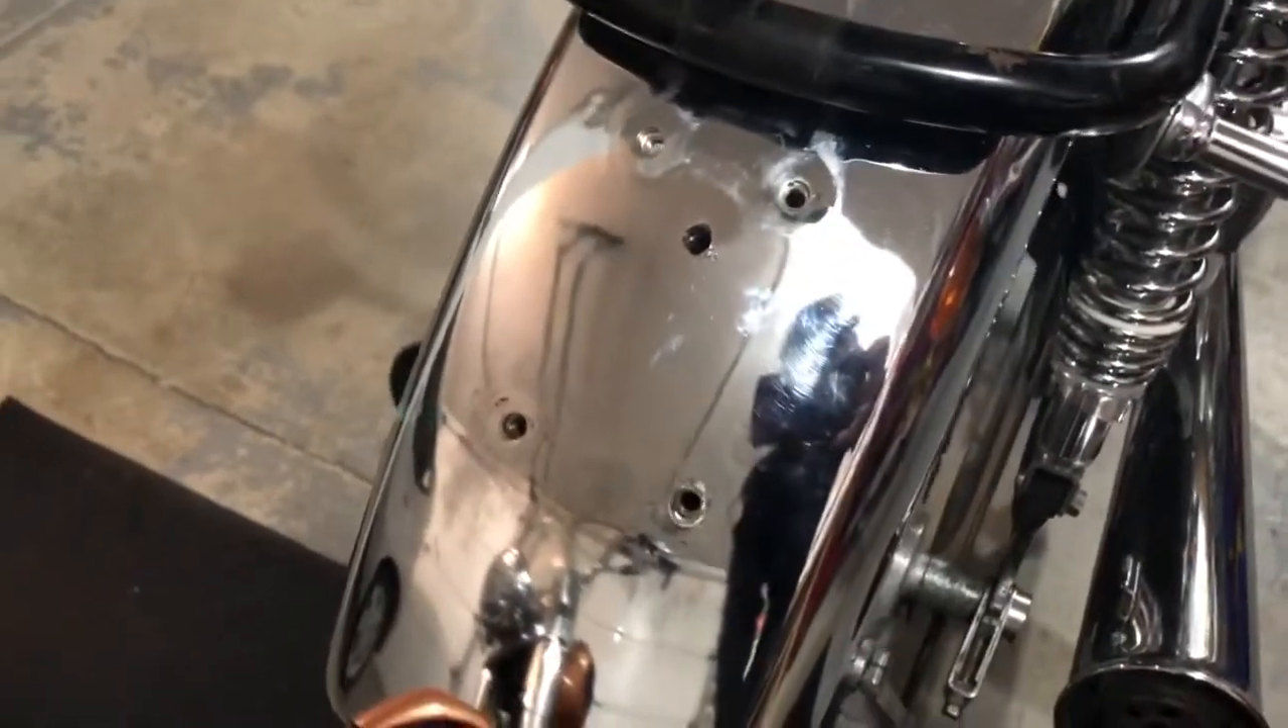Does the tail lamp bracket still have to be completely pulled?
No.